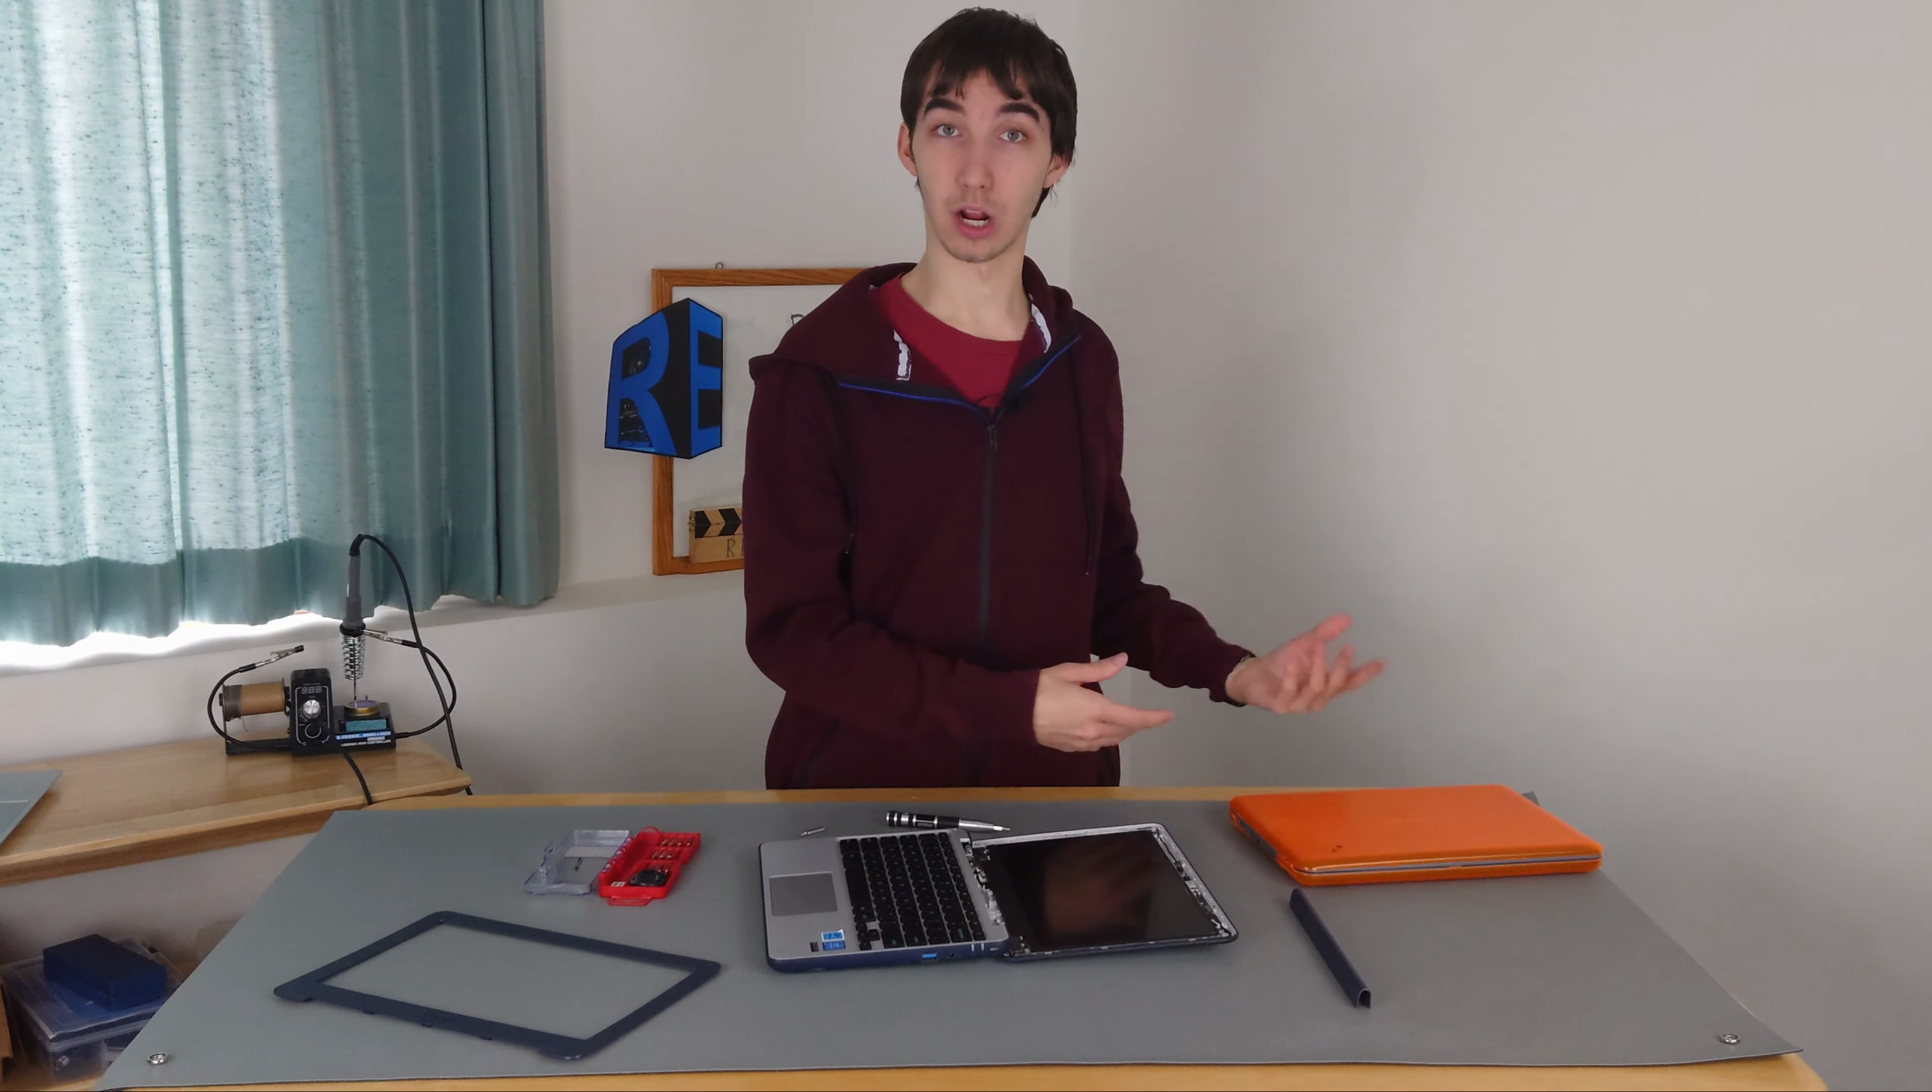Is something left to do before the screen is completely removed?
Yes.